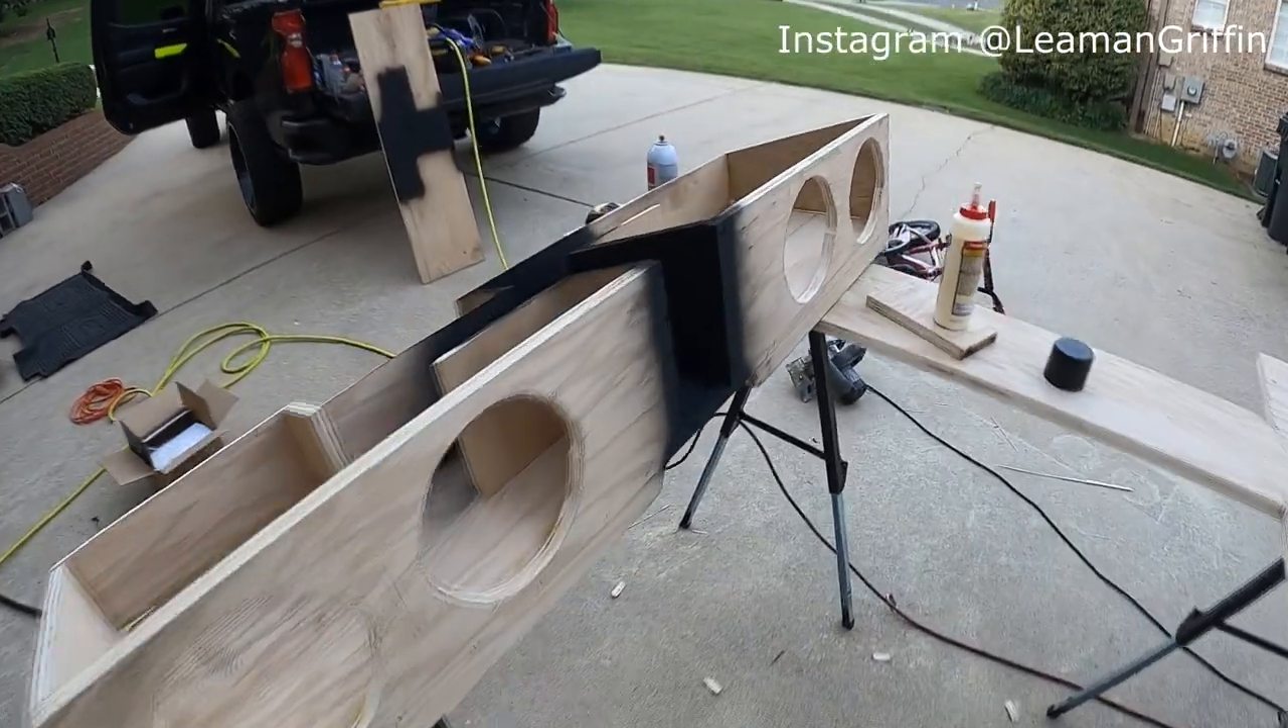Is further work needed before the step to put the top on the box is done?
Yes.